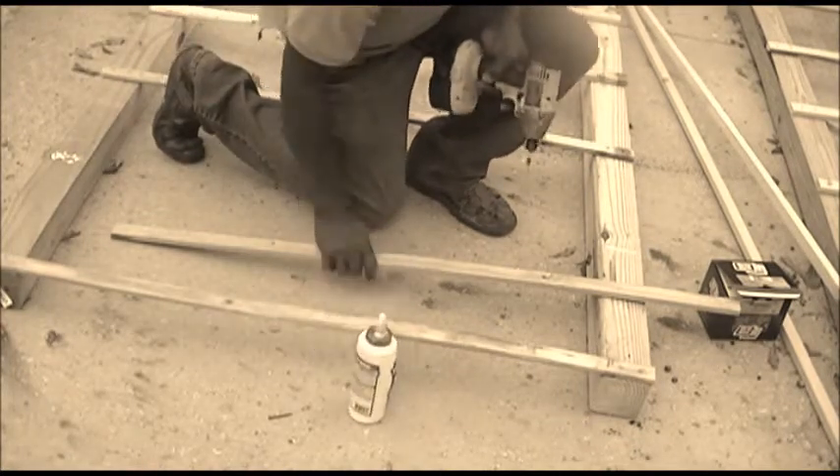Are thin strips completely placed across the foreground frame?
No.